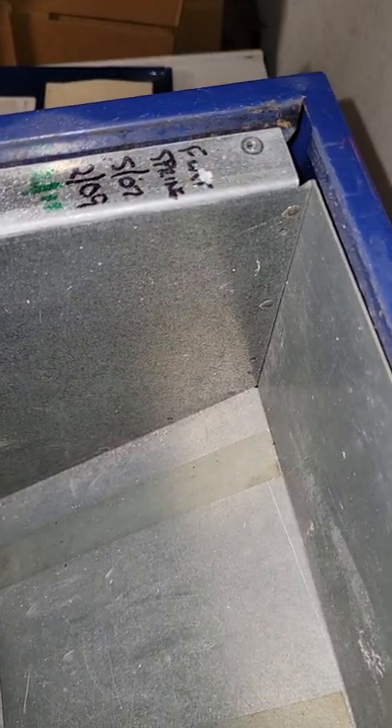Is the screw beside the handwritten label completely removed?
No.